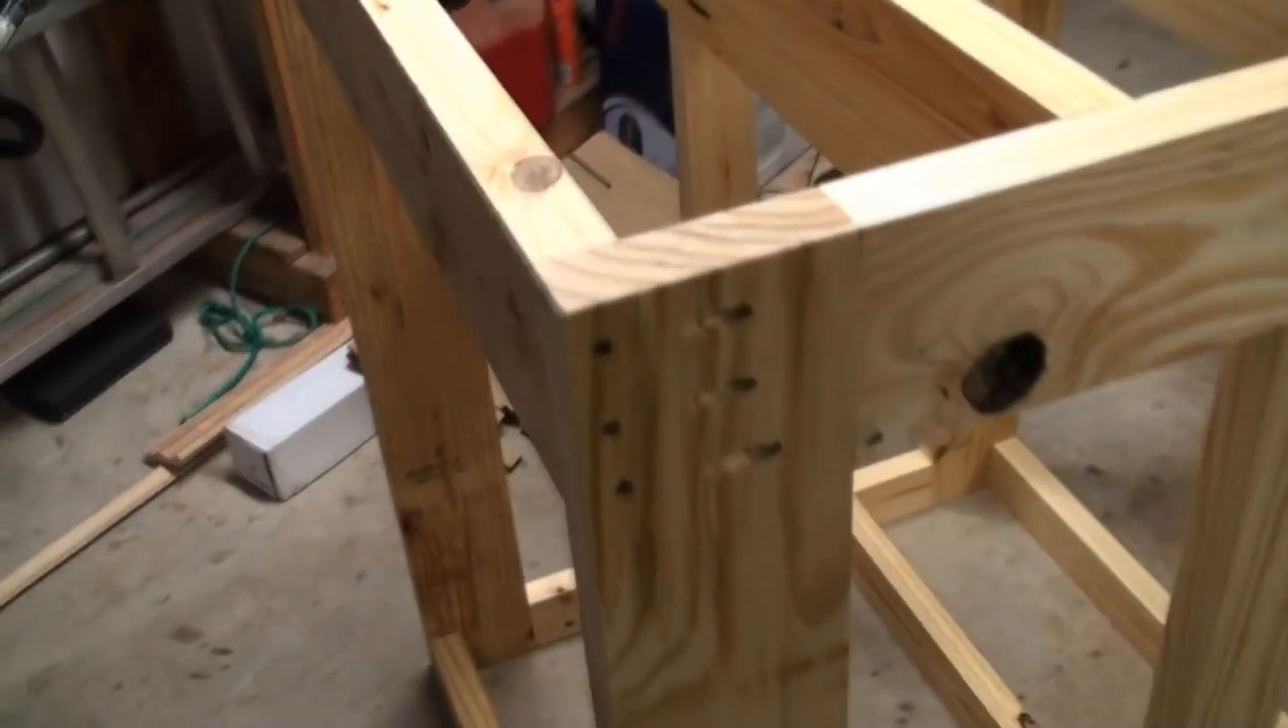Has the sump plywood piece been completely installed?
No.